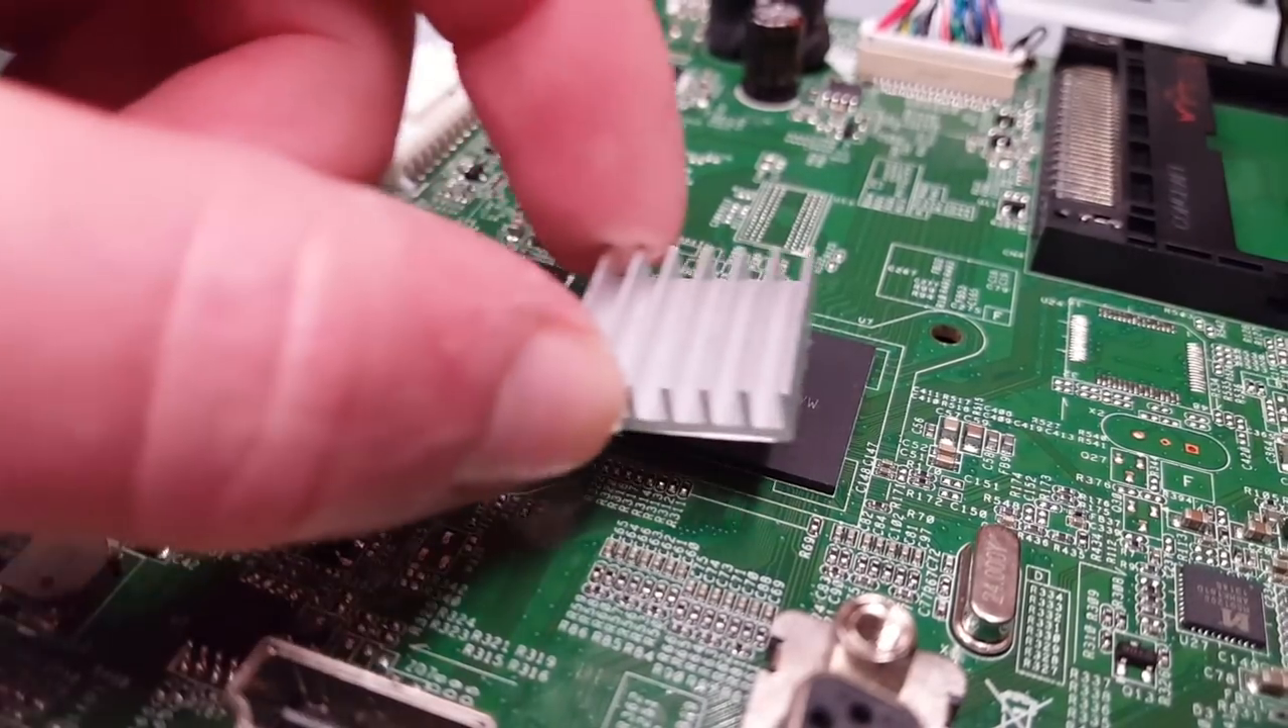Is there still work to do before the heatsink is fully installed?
Yes.